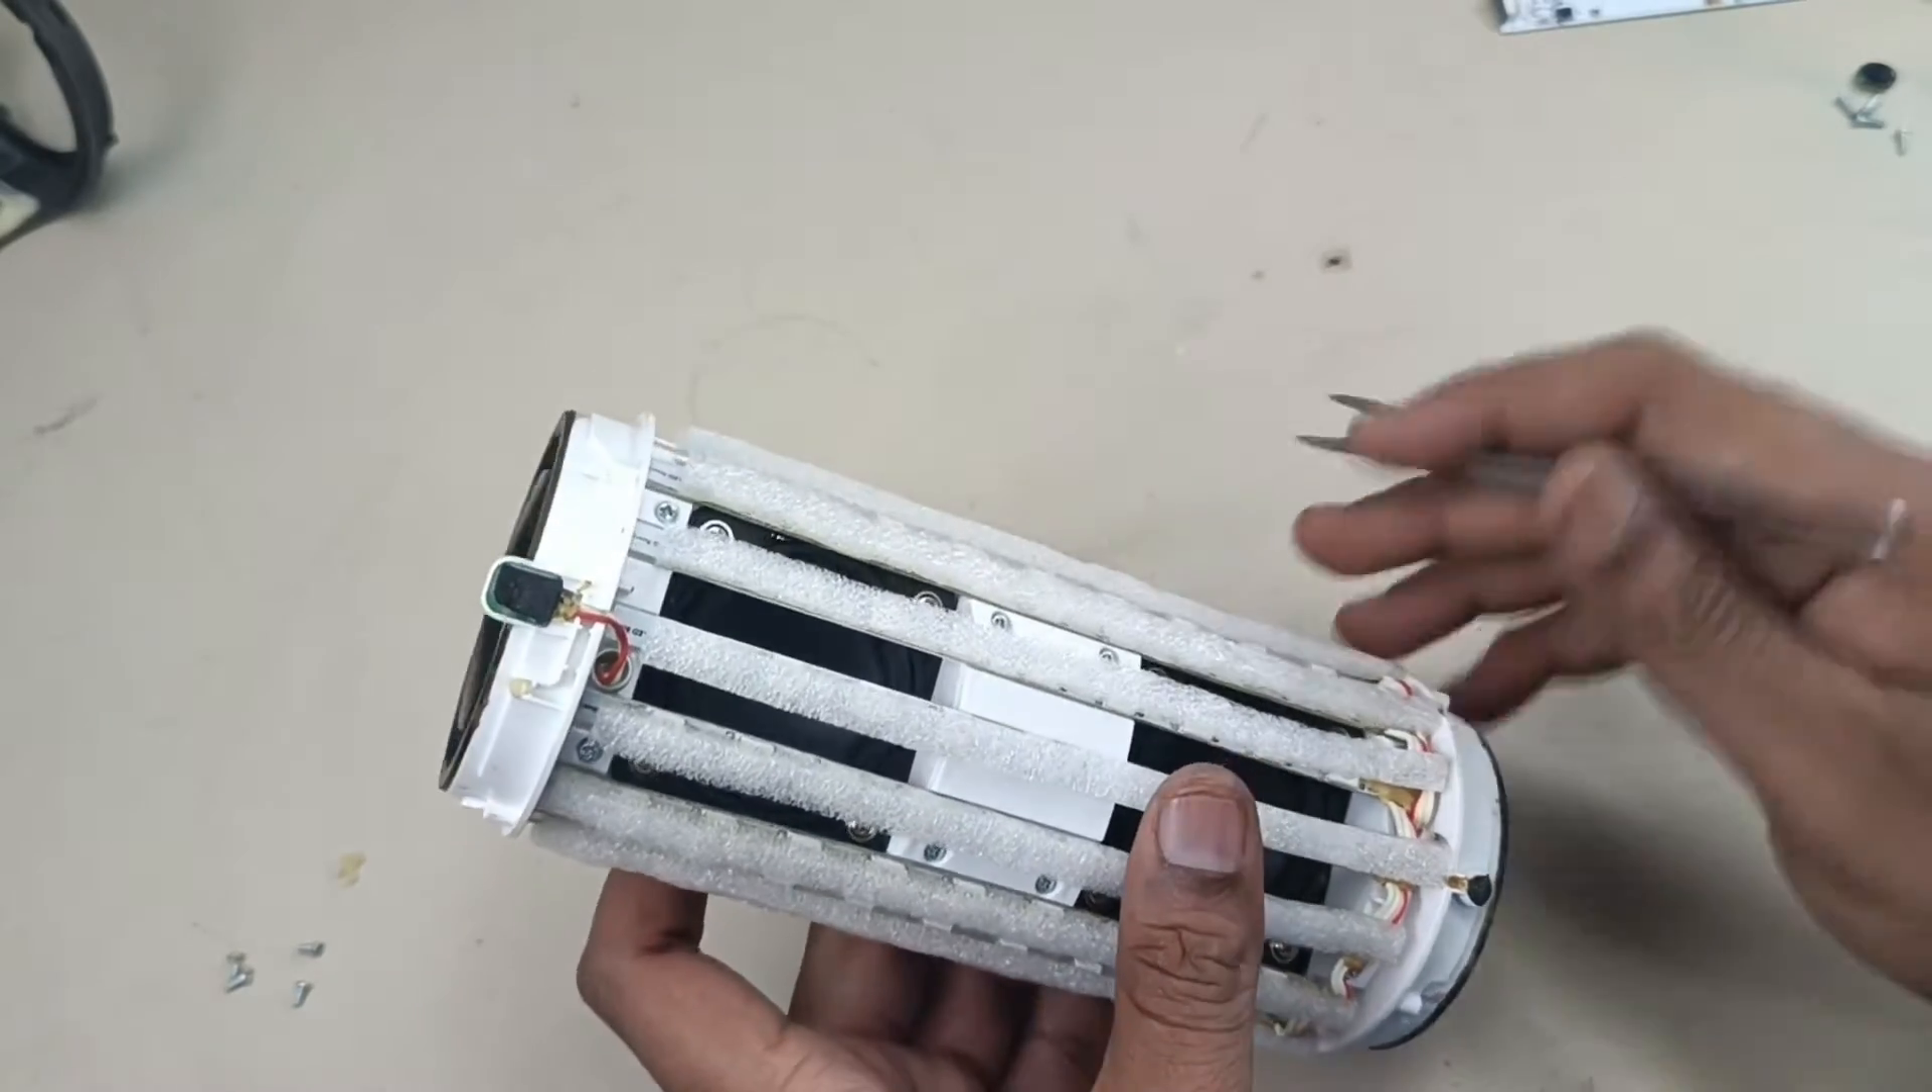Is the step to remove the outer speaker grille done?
Yes.